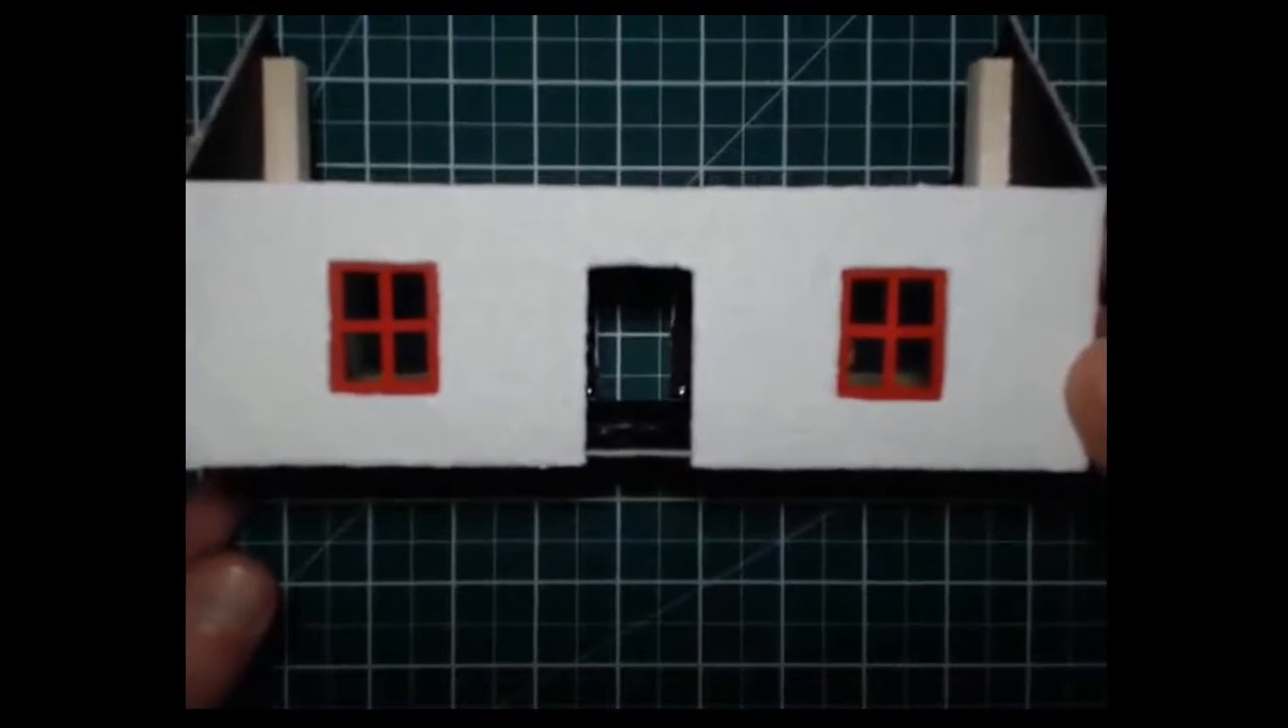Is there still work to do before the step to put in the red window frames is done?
No.